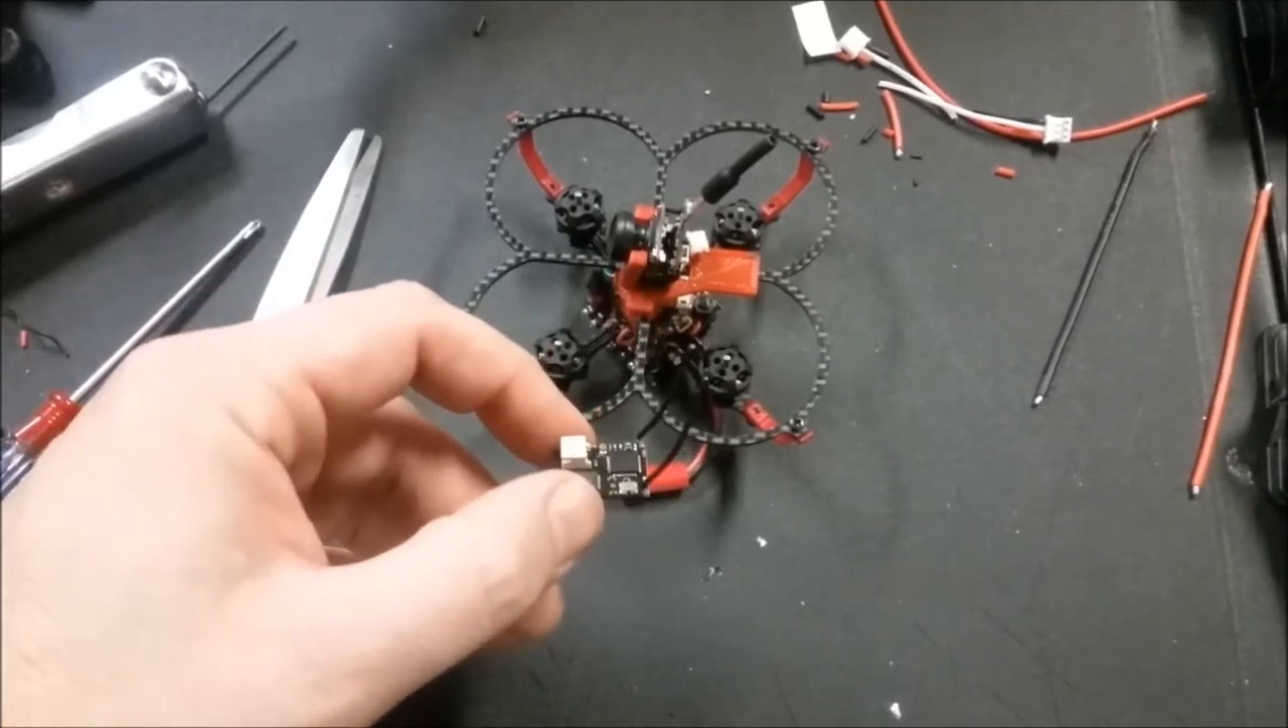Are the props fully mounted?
No.